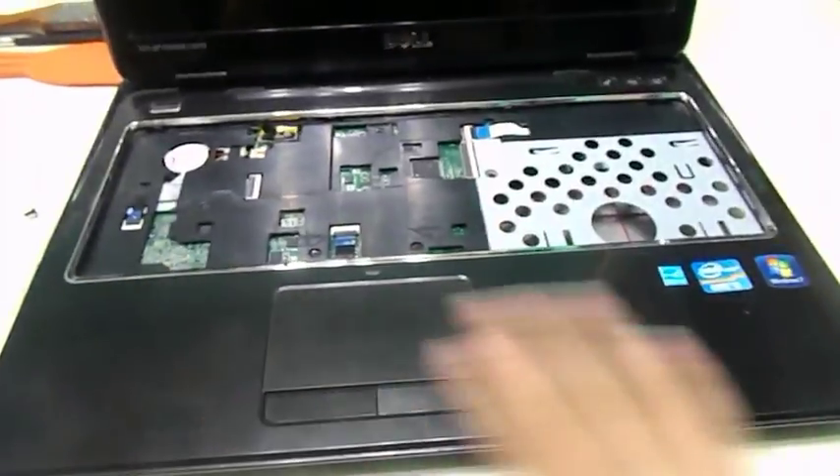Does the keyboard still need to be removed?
No.